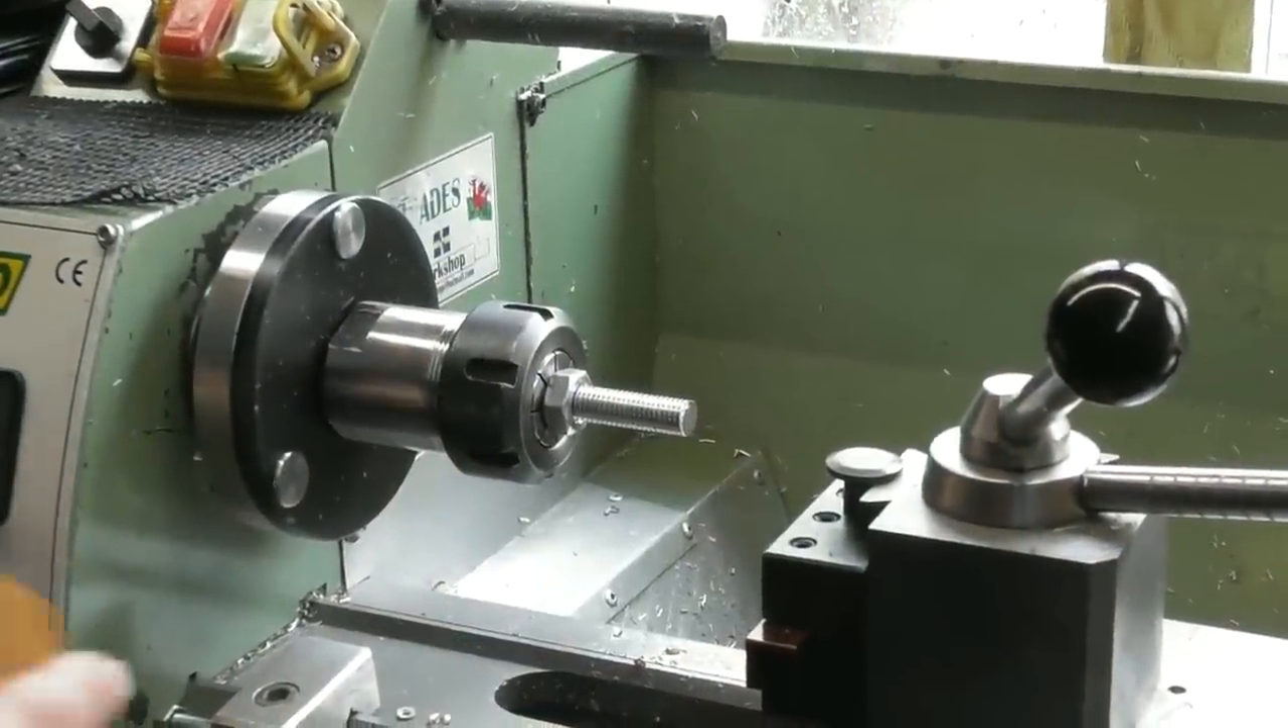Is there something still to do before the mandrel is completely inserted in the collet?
No.